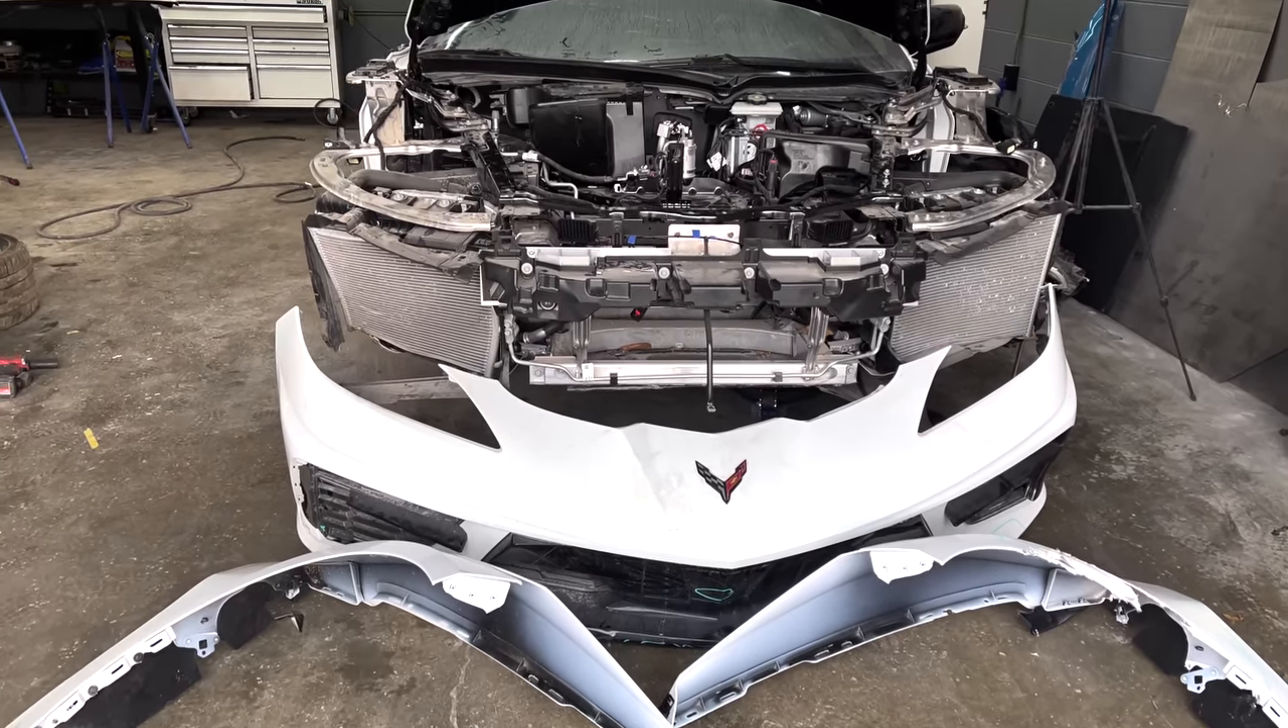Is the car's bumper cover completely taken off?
Yes.